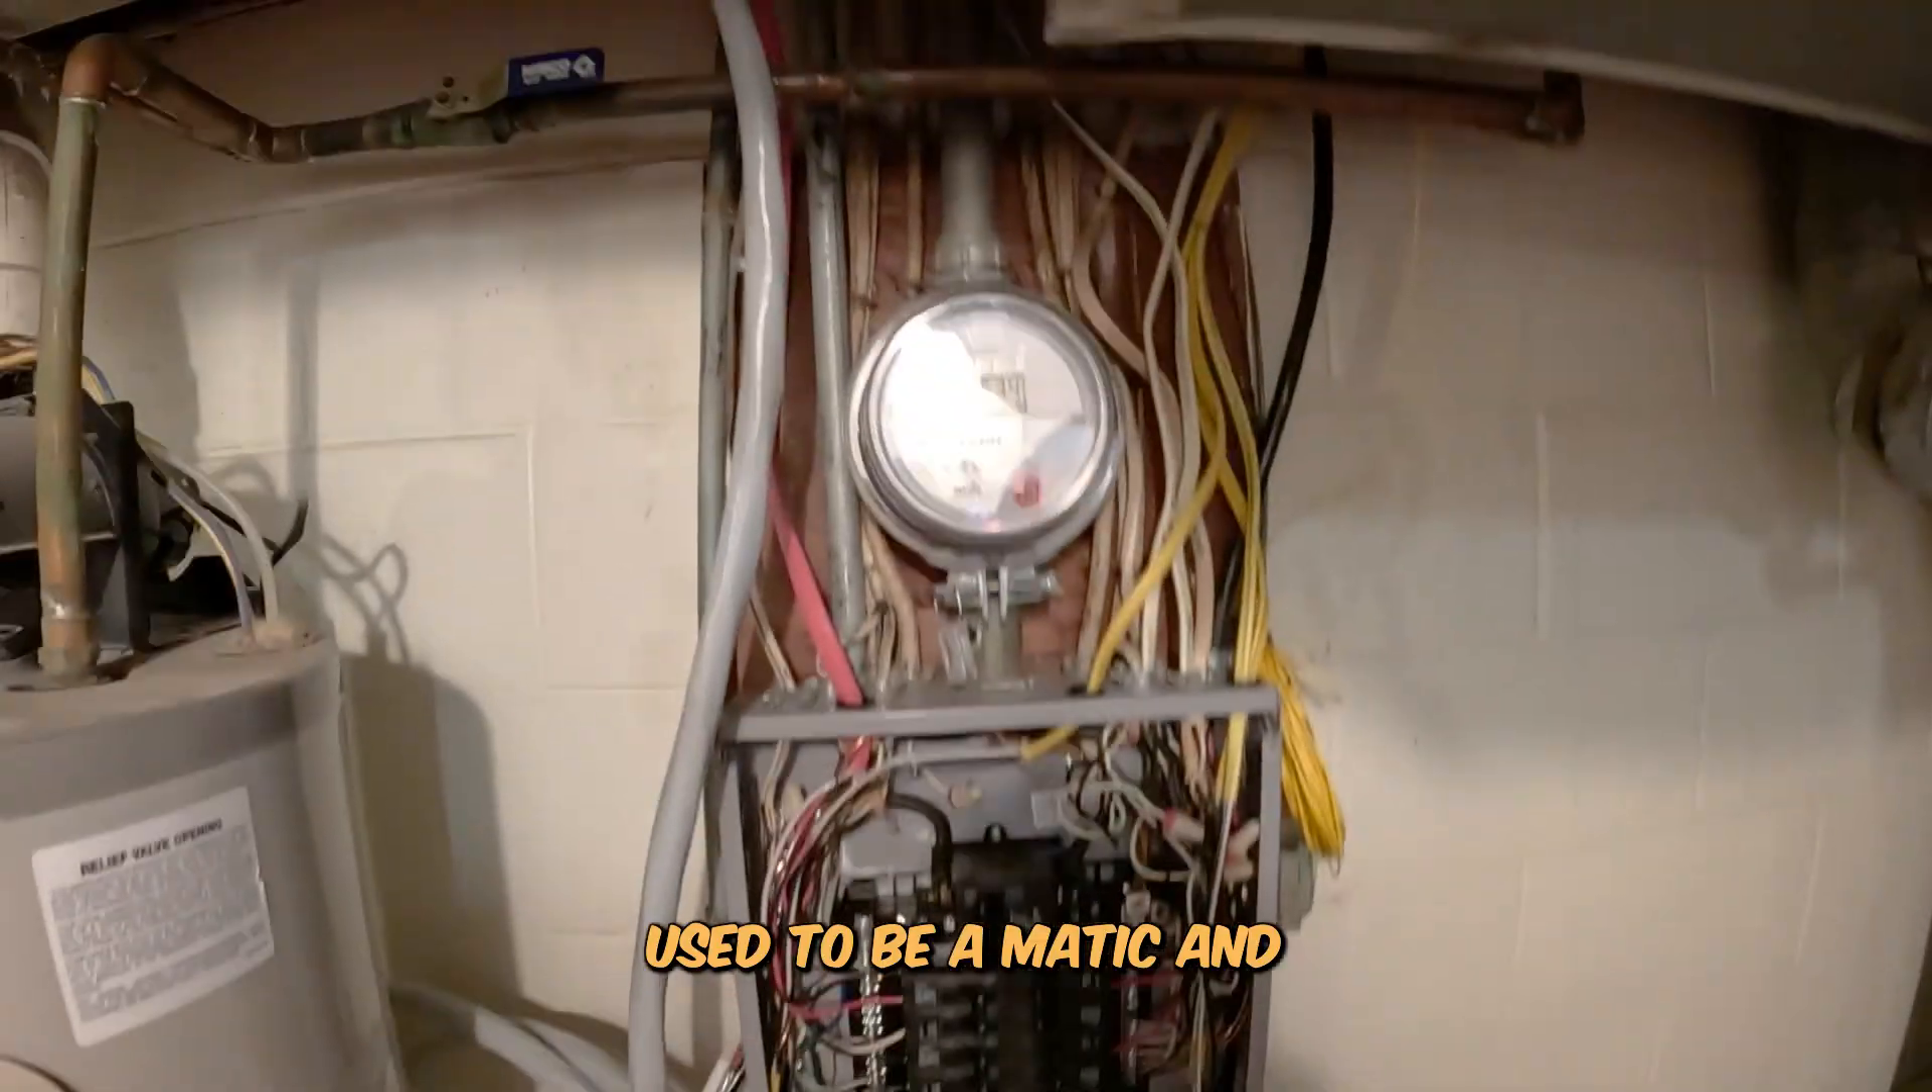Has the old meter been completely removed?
No.